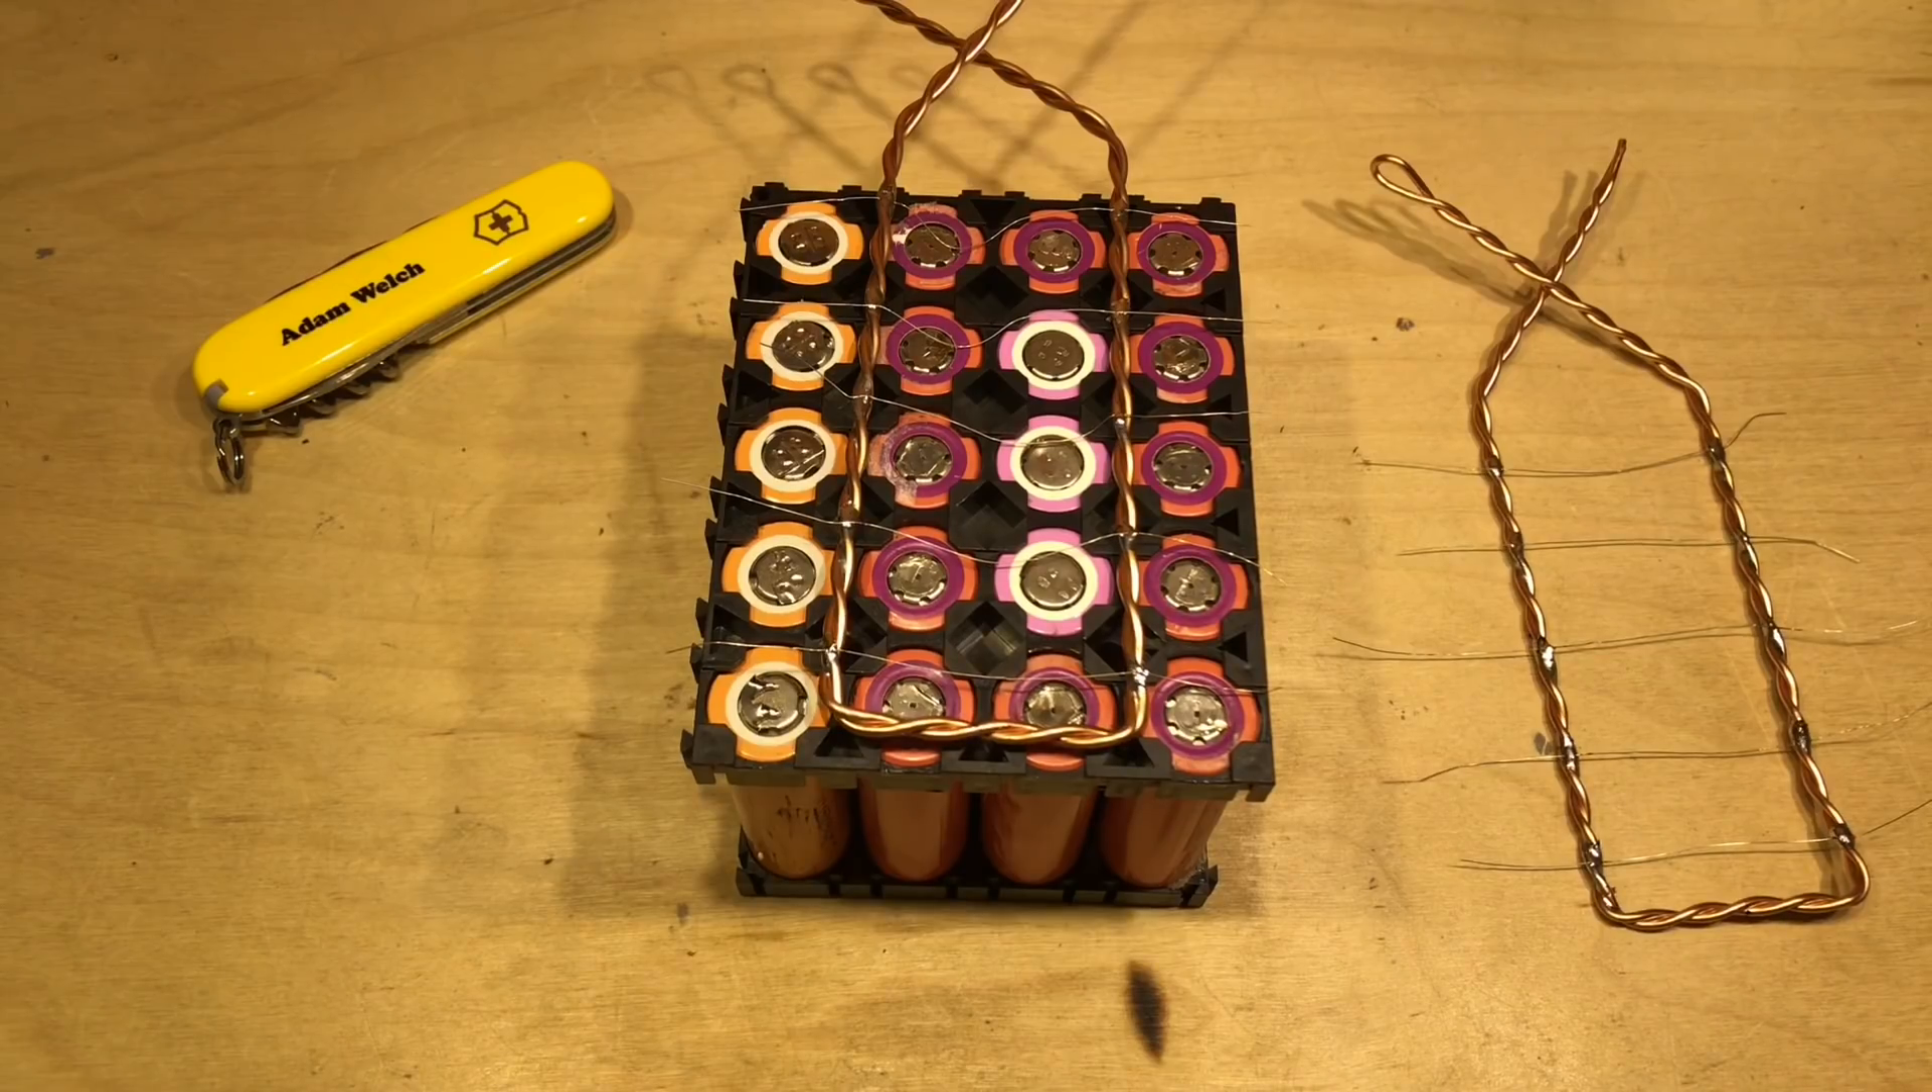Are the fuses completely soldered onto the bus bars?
Yes.